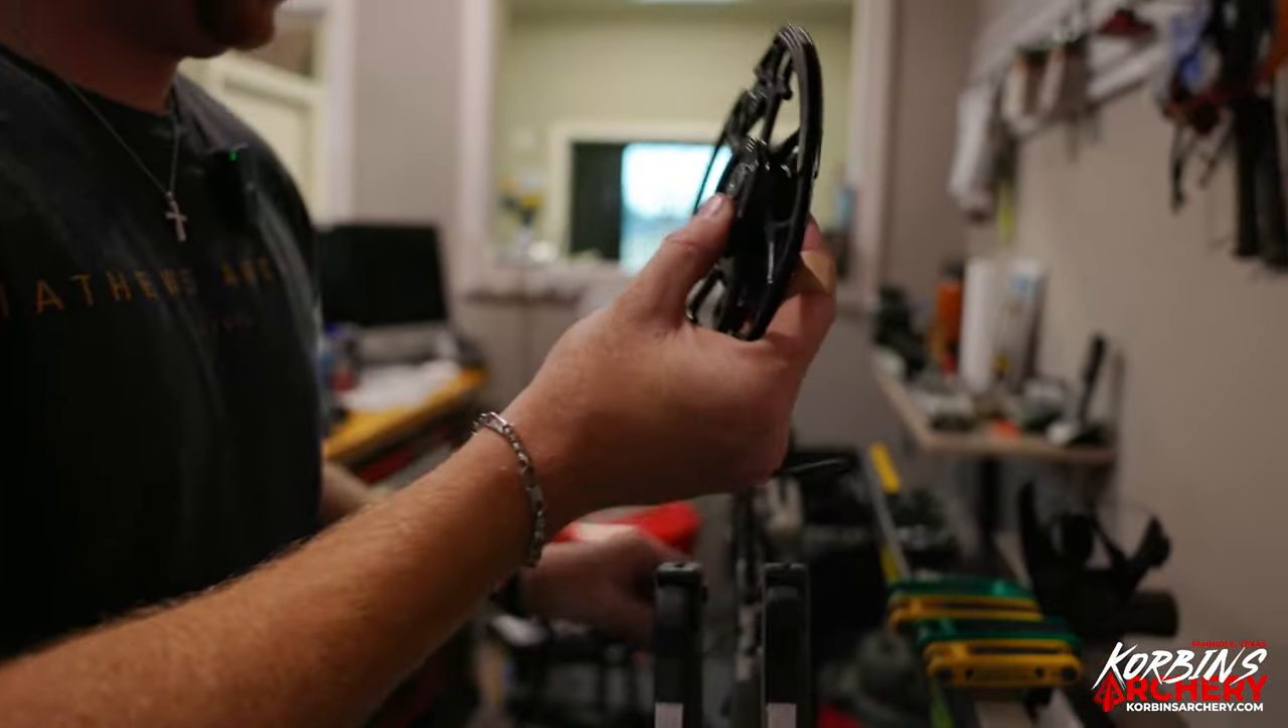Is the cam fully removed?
Yes.